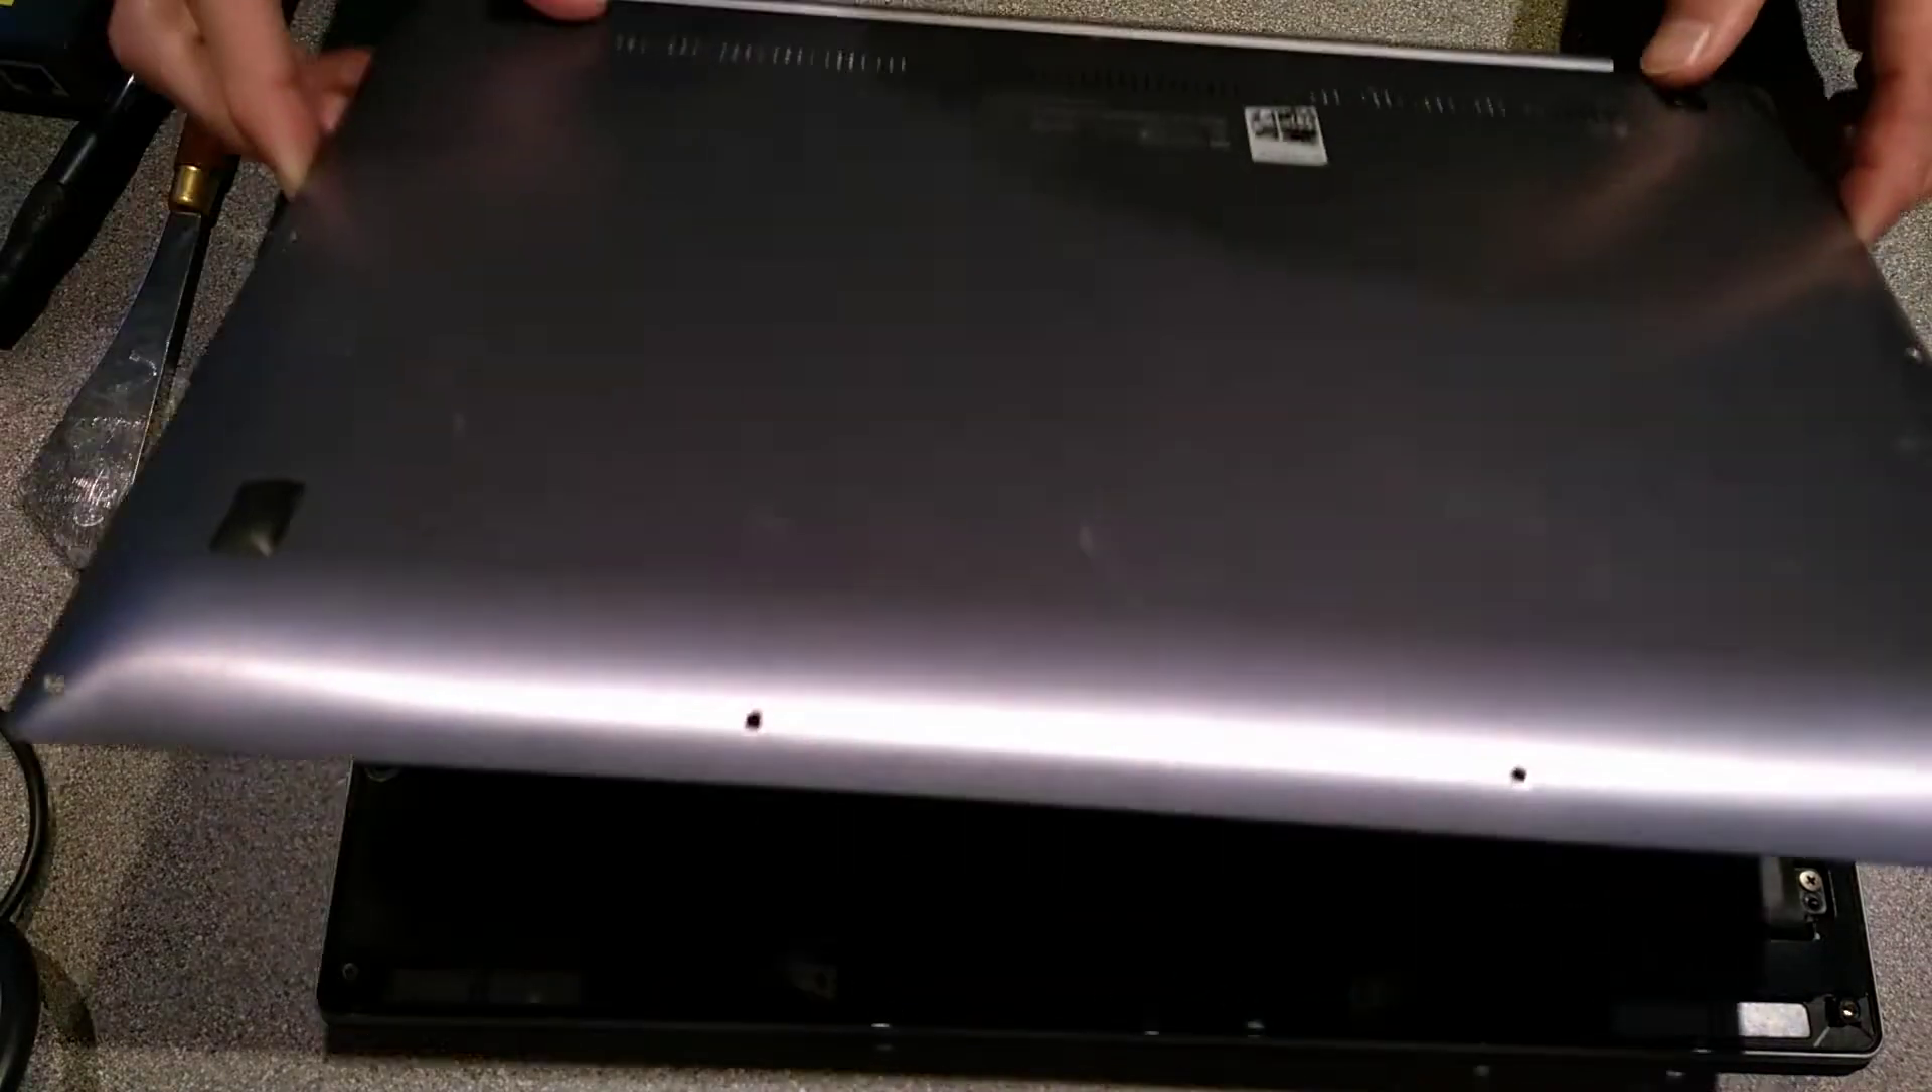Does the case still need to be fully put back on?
Yes.